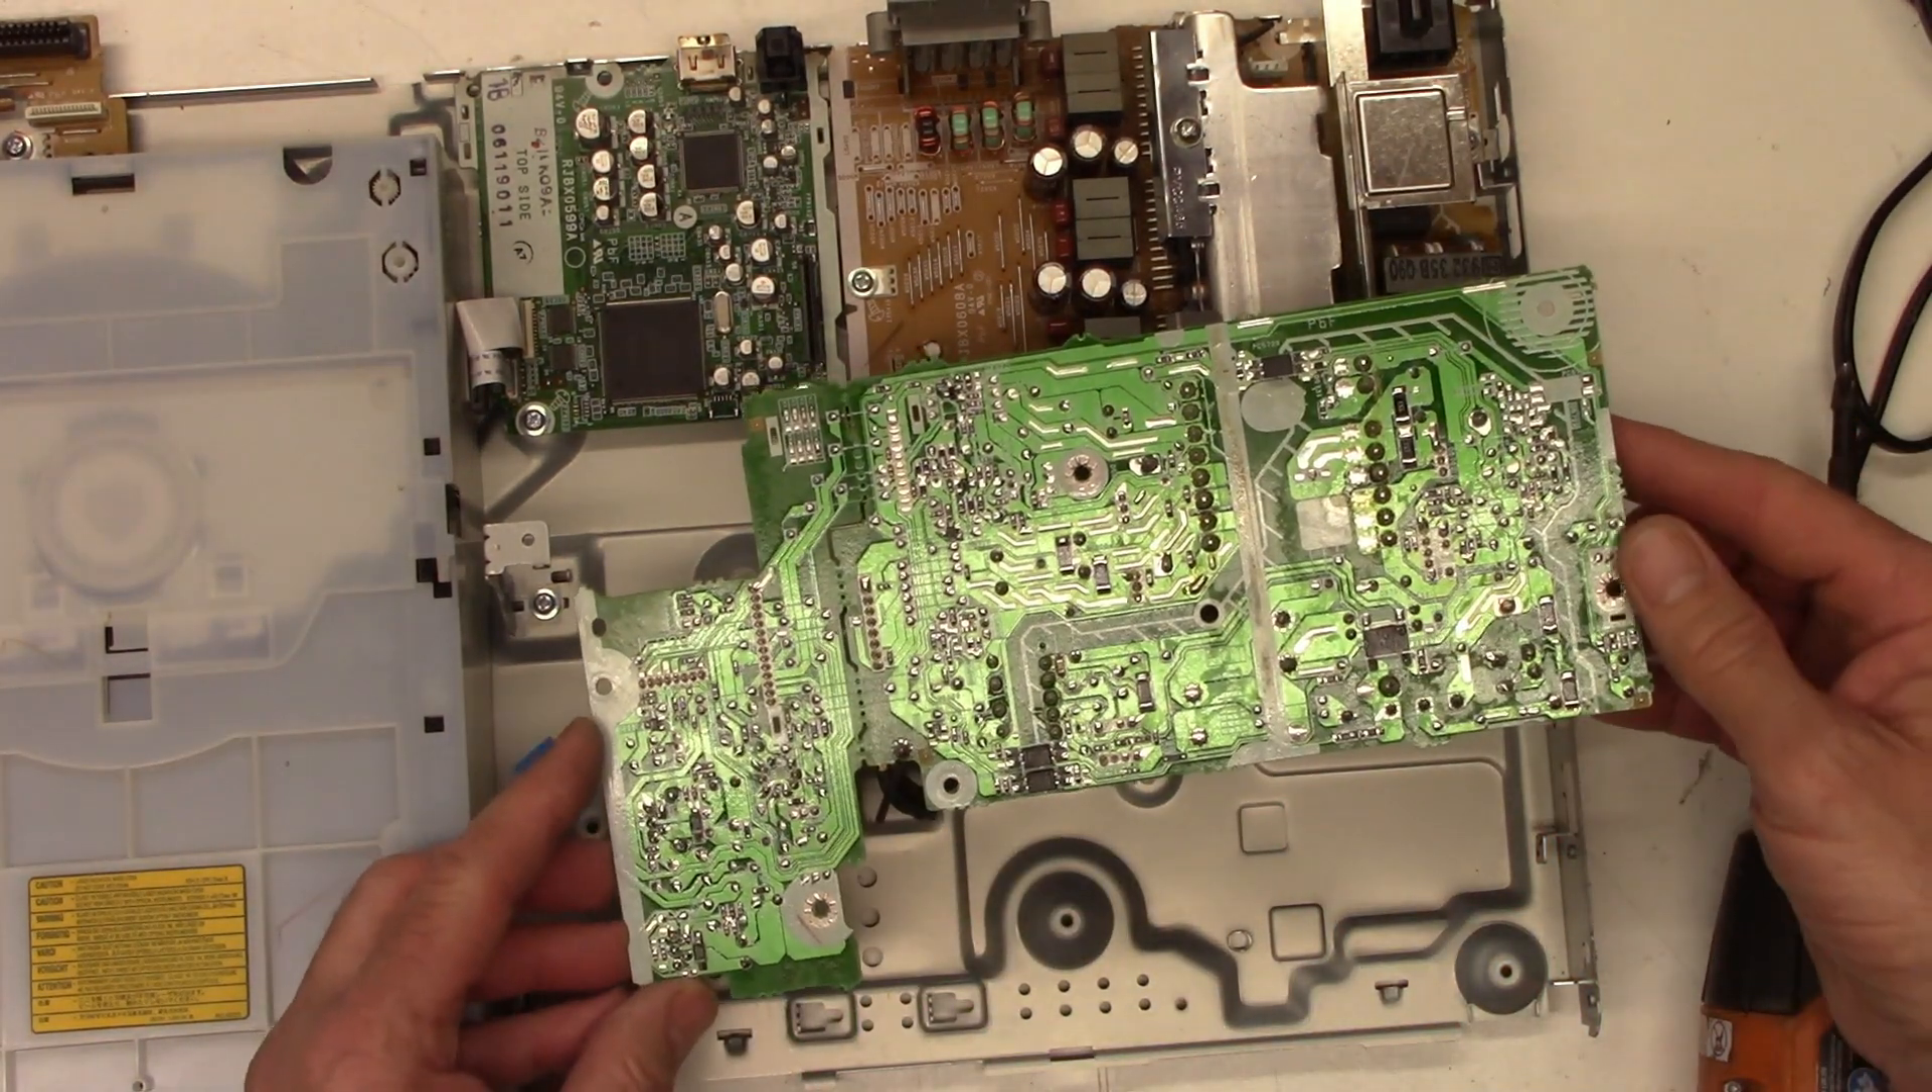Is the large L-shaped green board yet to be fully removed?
No.